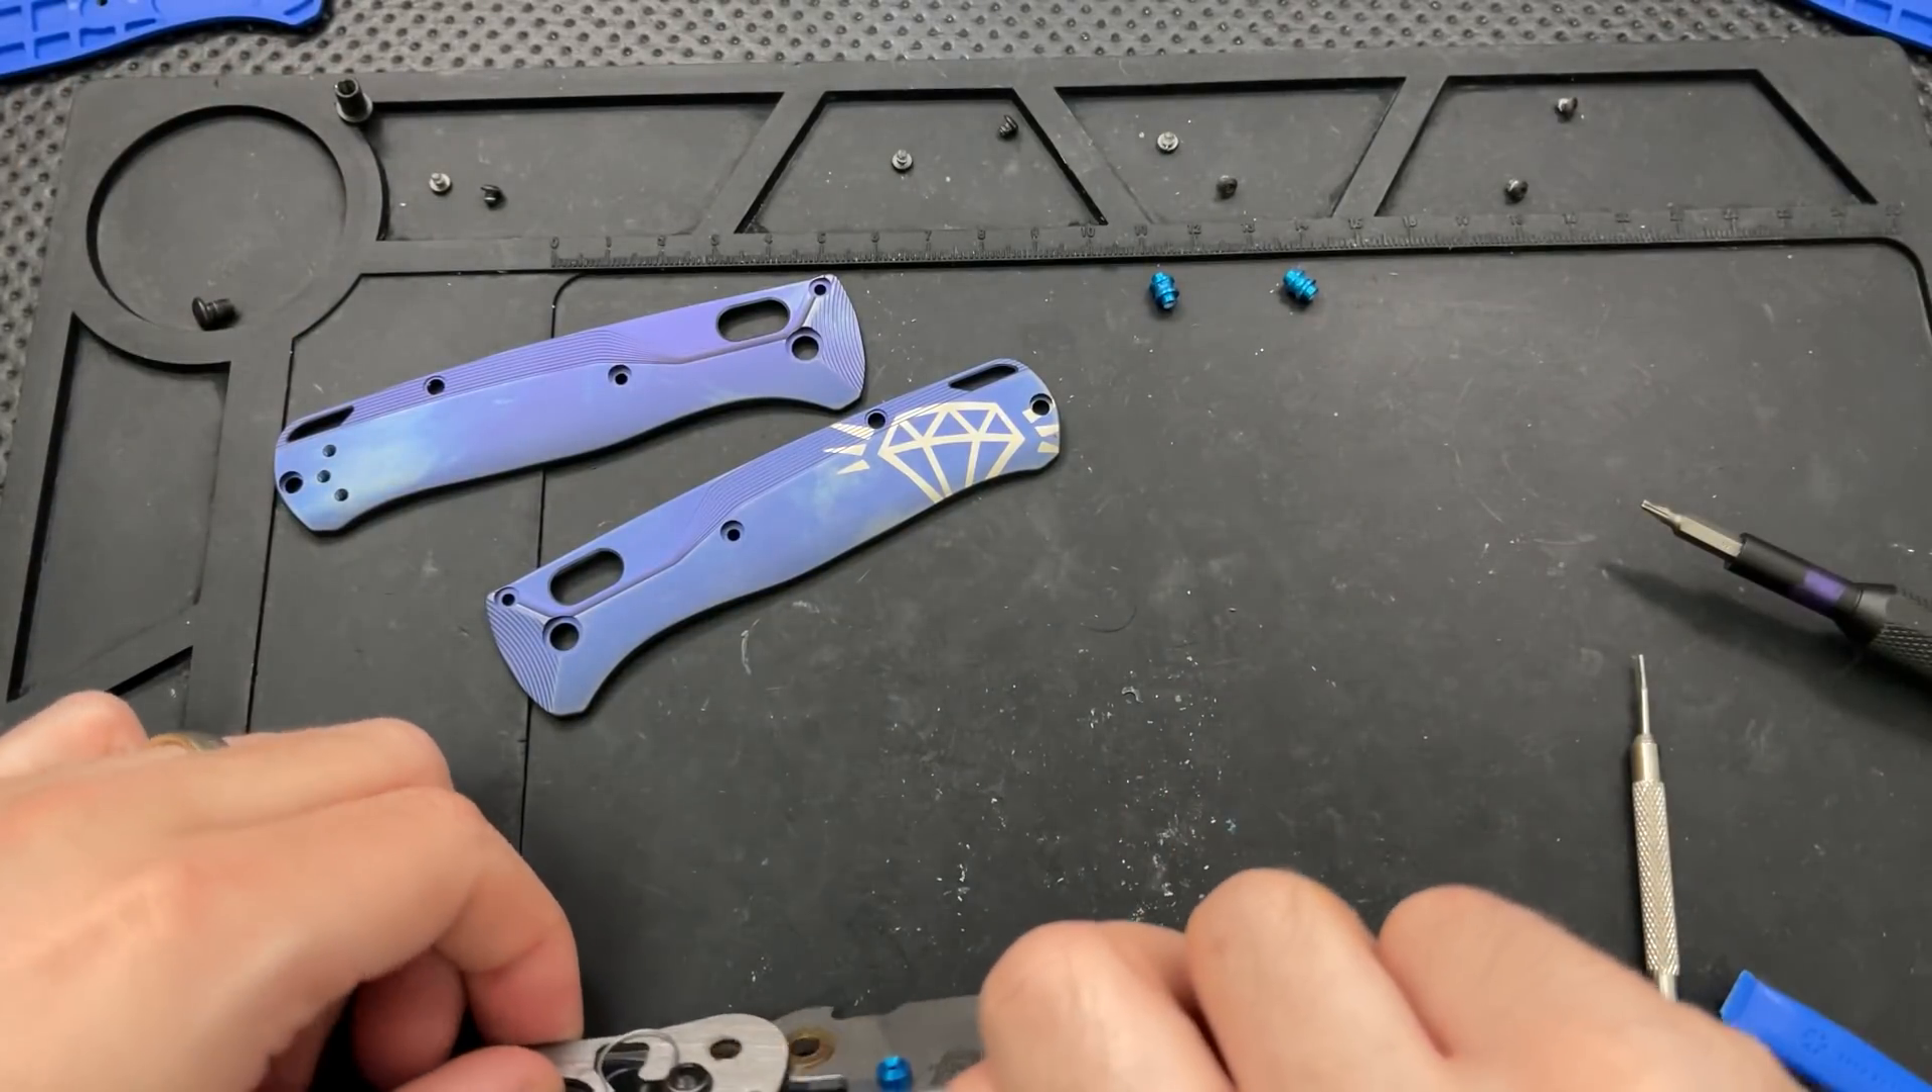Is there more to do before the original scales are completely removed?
No.